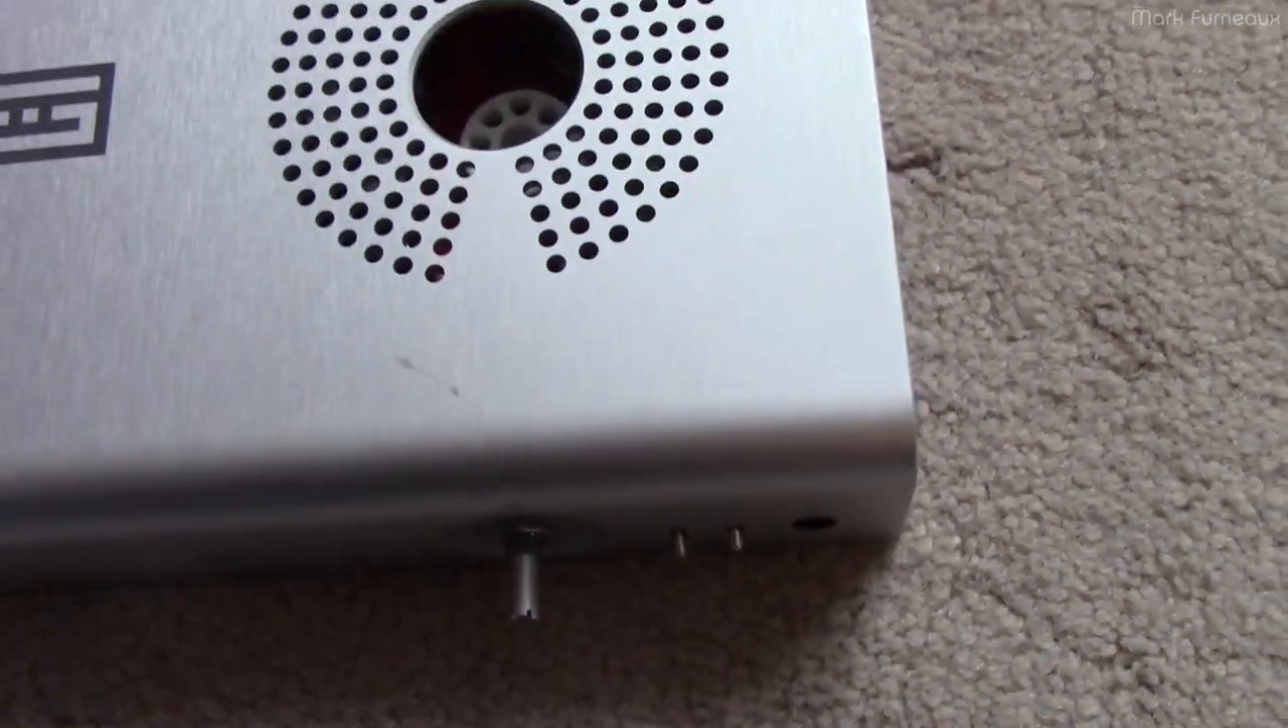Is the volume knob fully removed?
Yes.